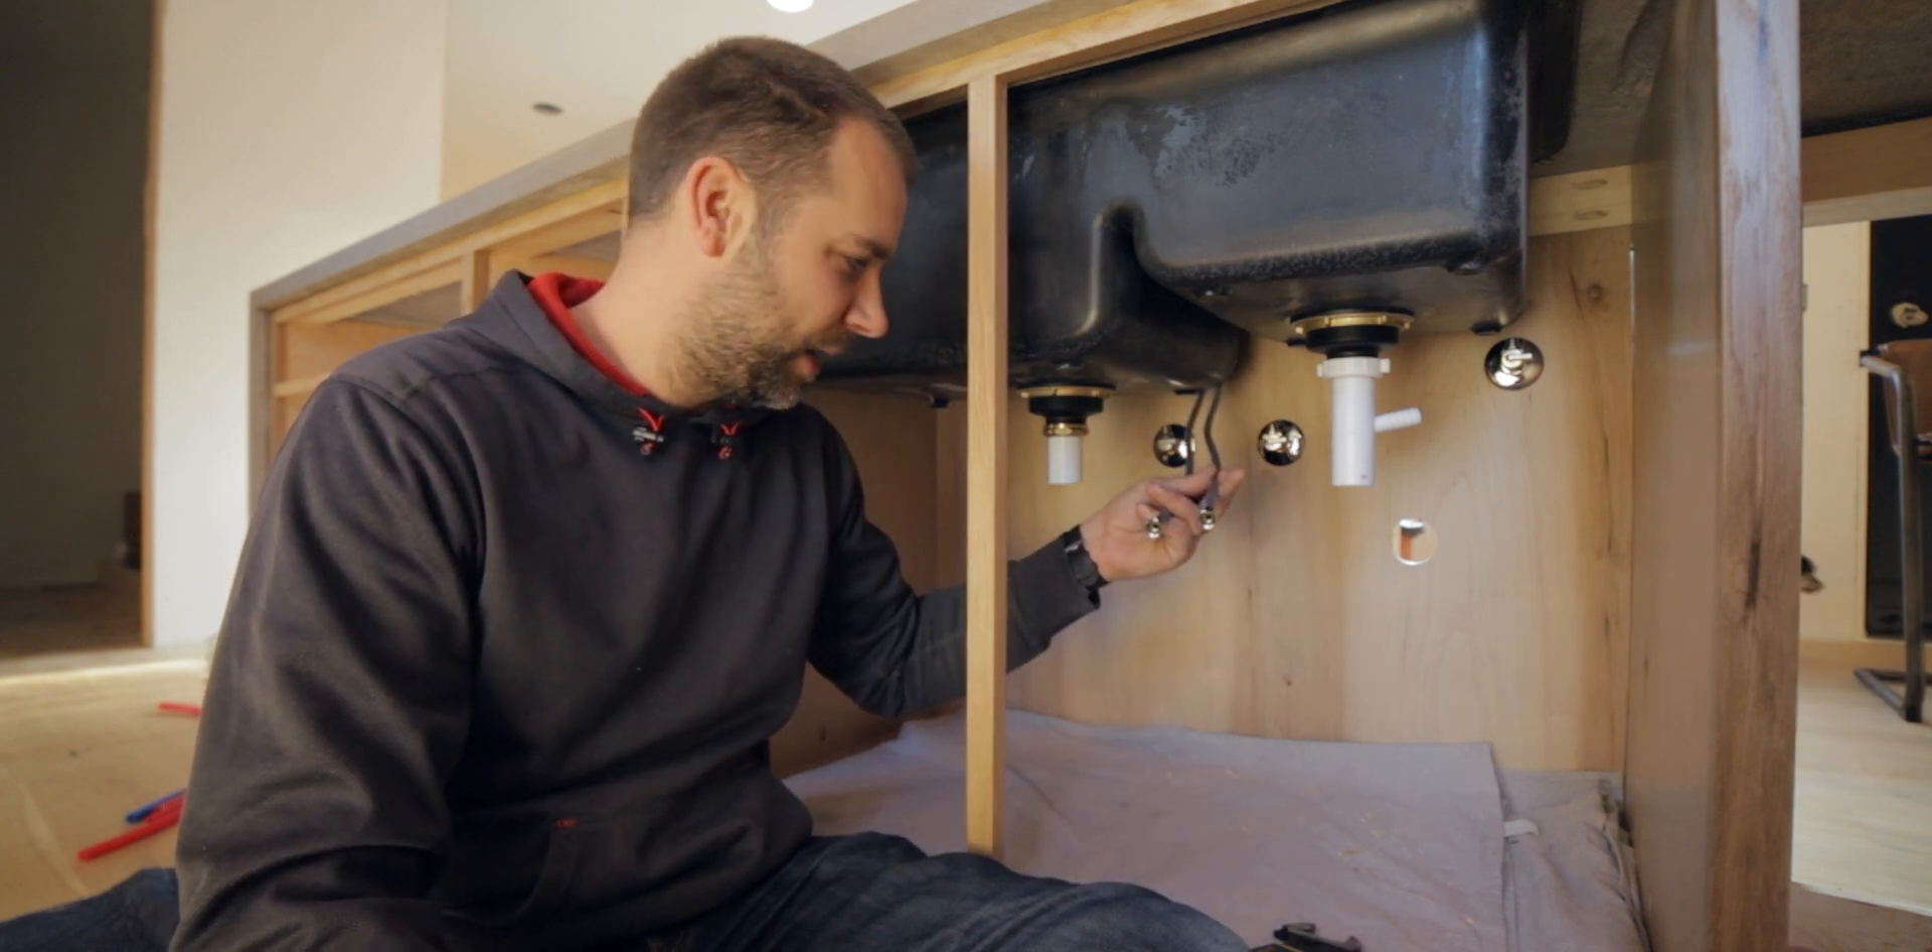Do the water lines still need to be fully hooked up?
Yes.